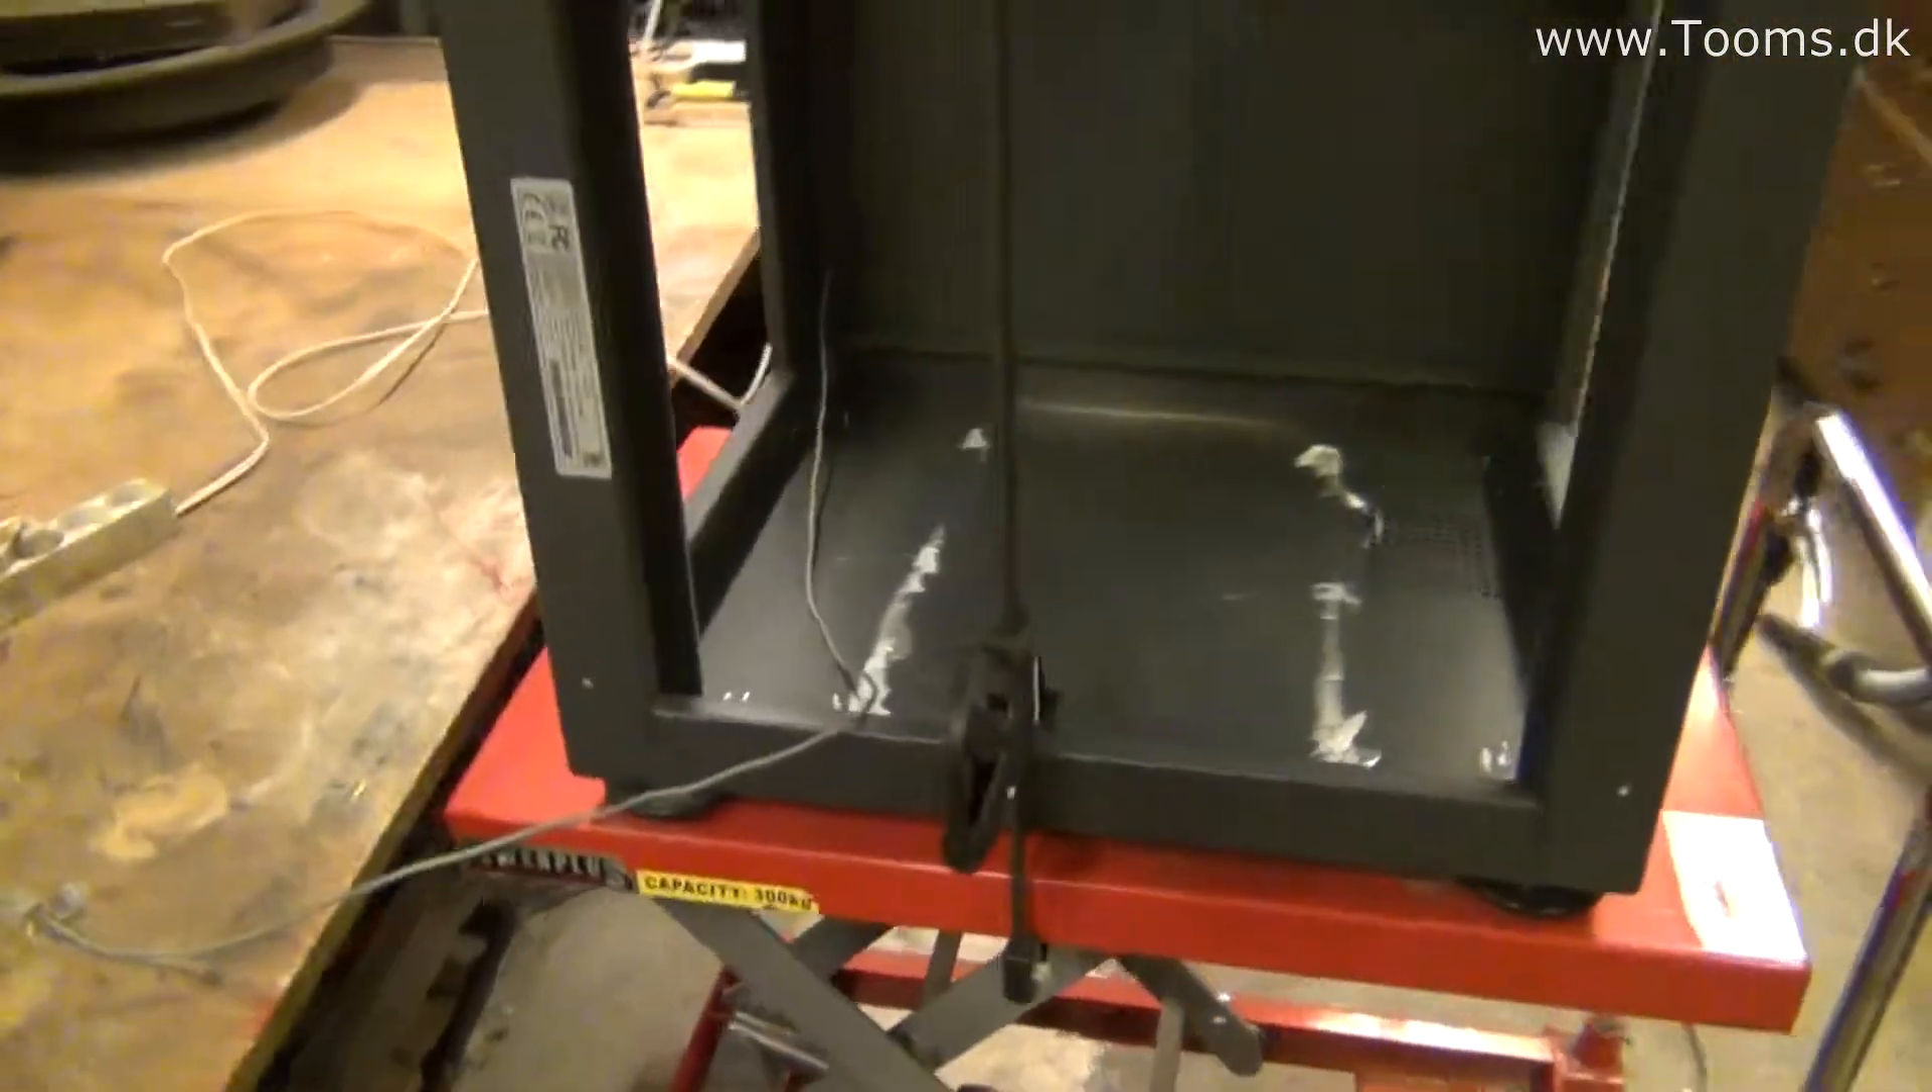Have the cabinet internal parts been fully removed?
Yes.